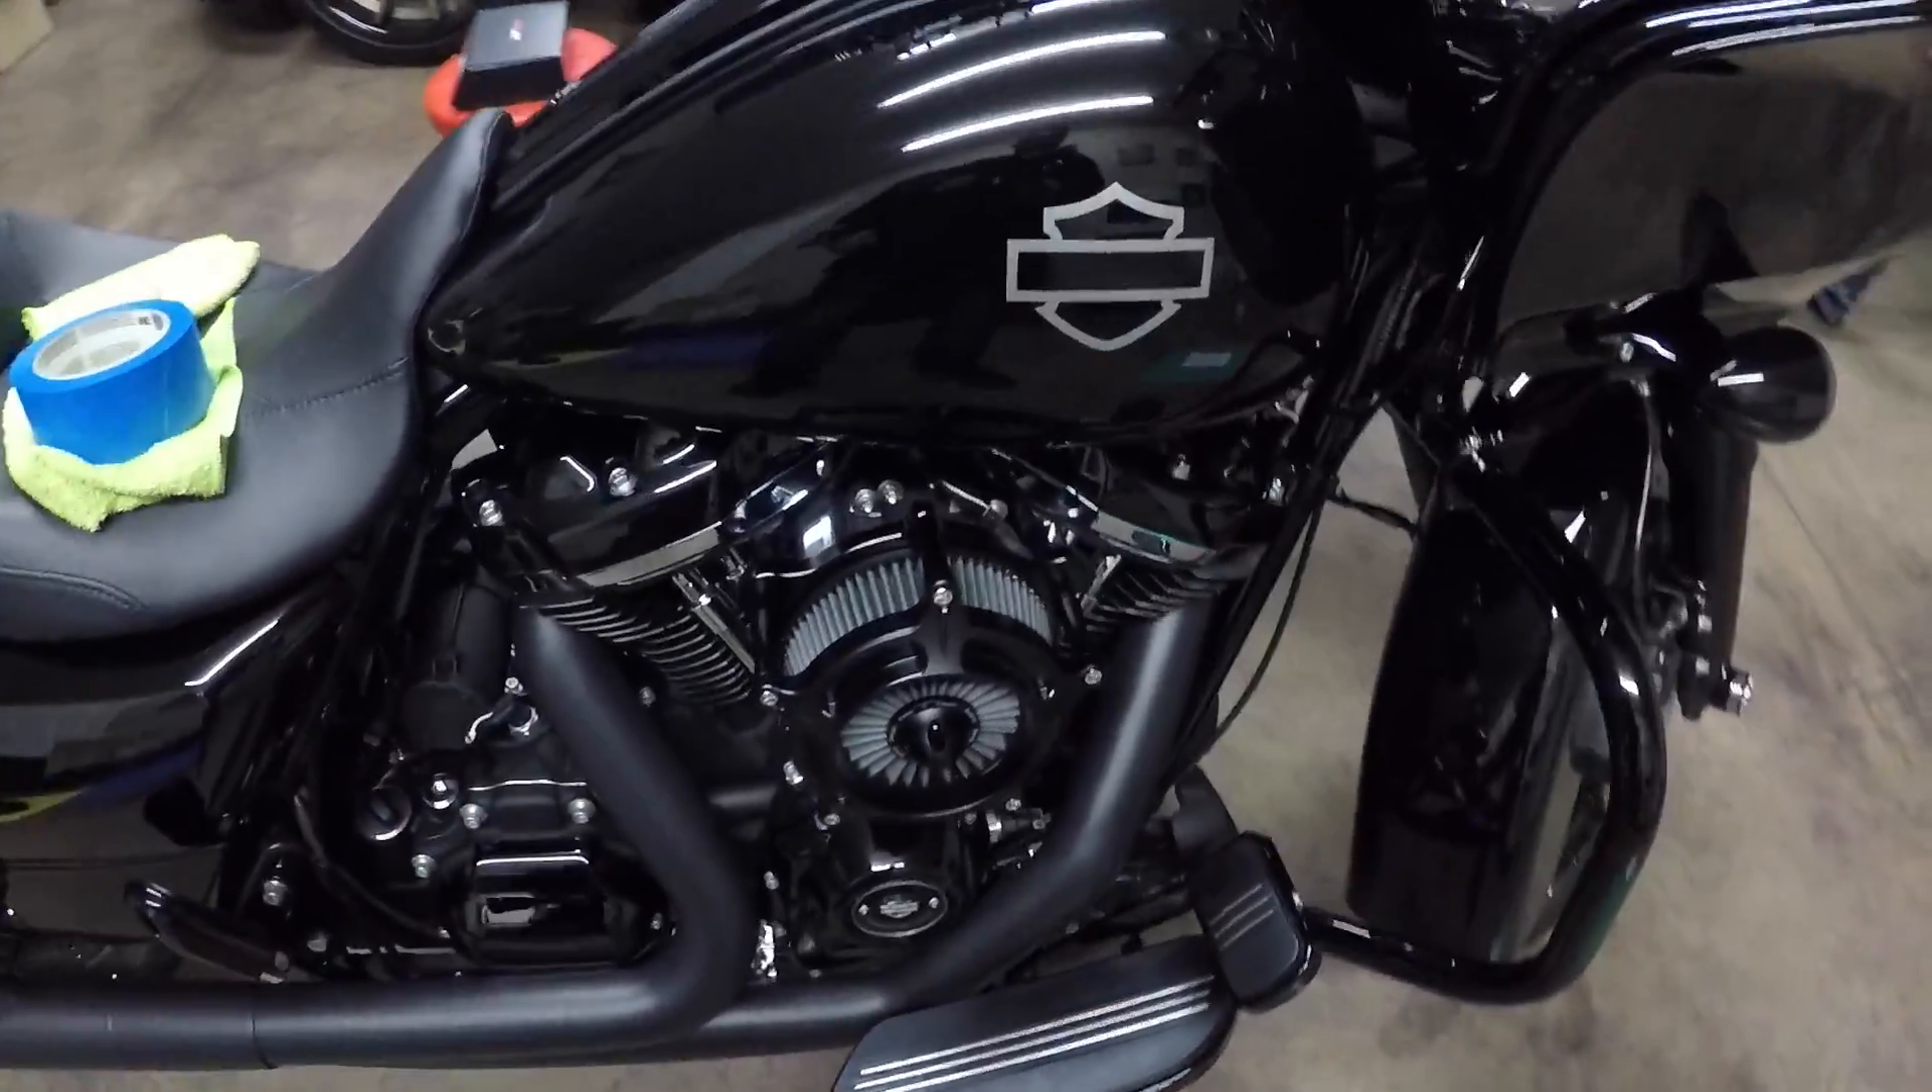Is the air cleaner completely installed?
Yes.